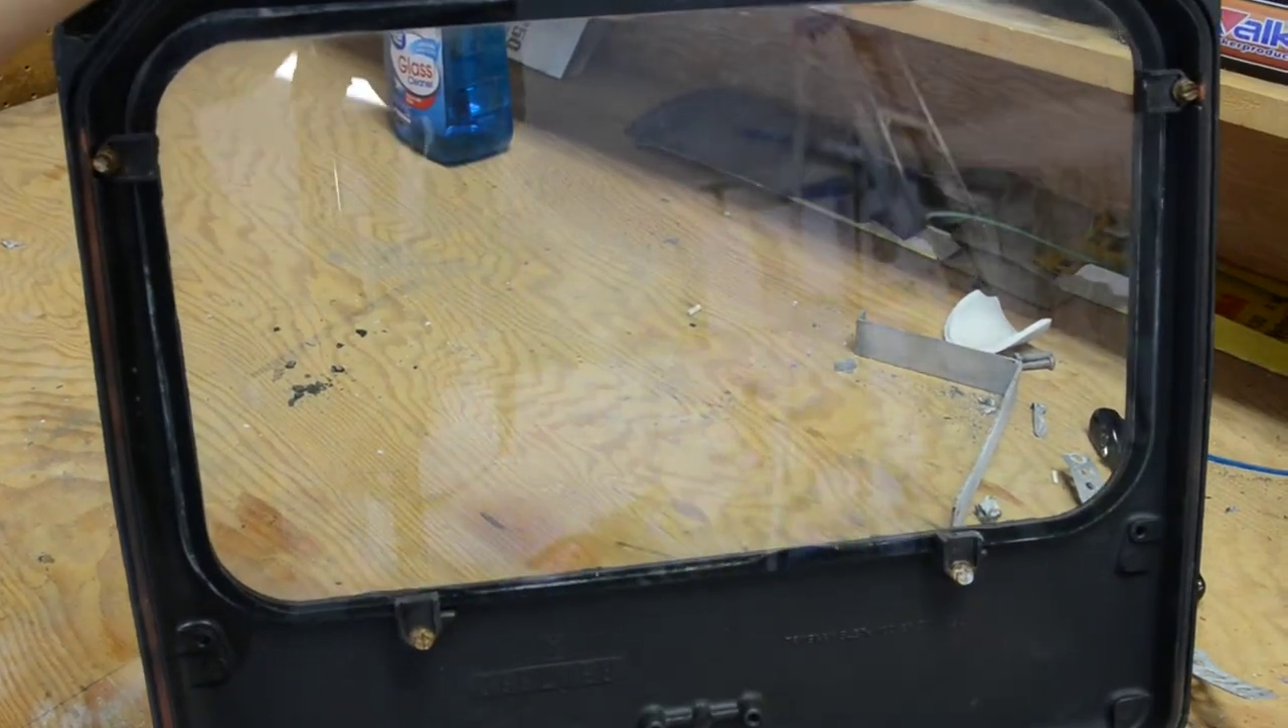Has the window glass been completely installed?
Yes.